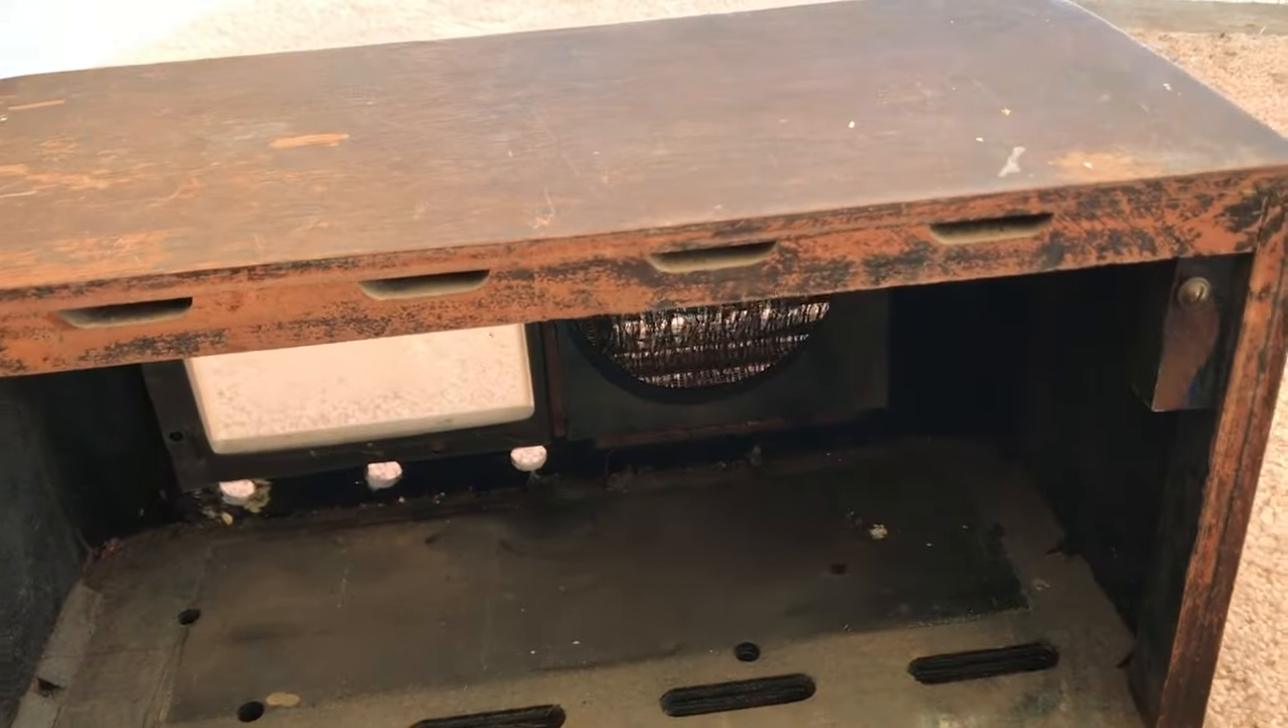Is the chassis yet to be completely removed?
No.